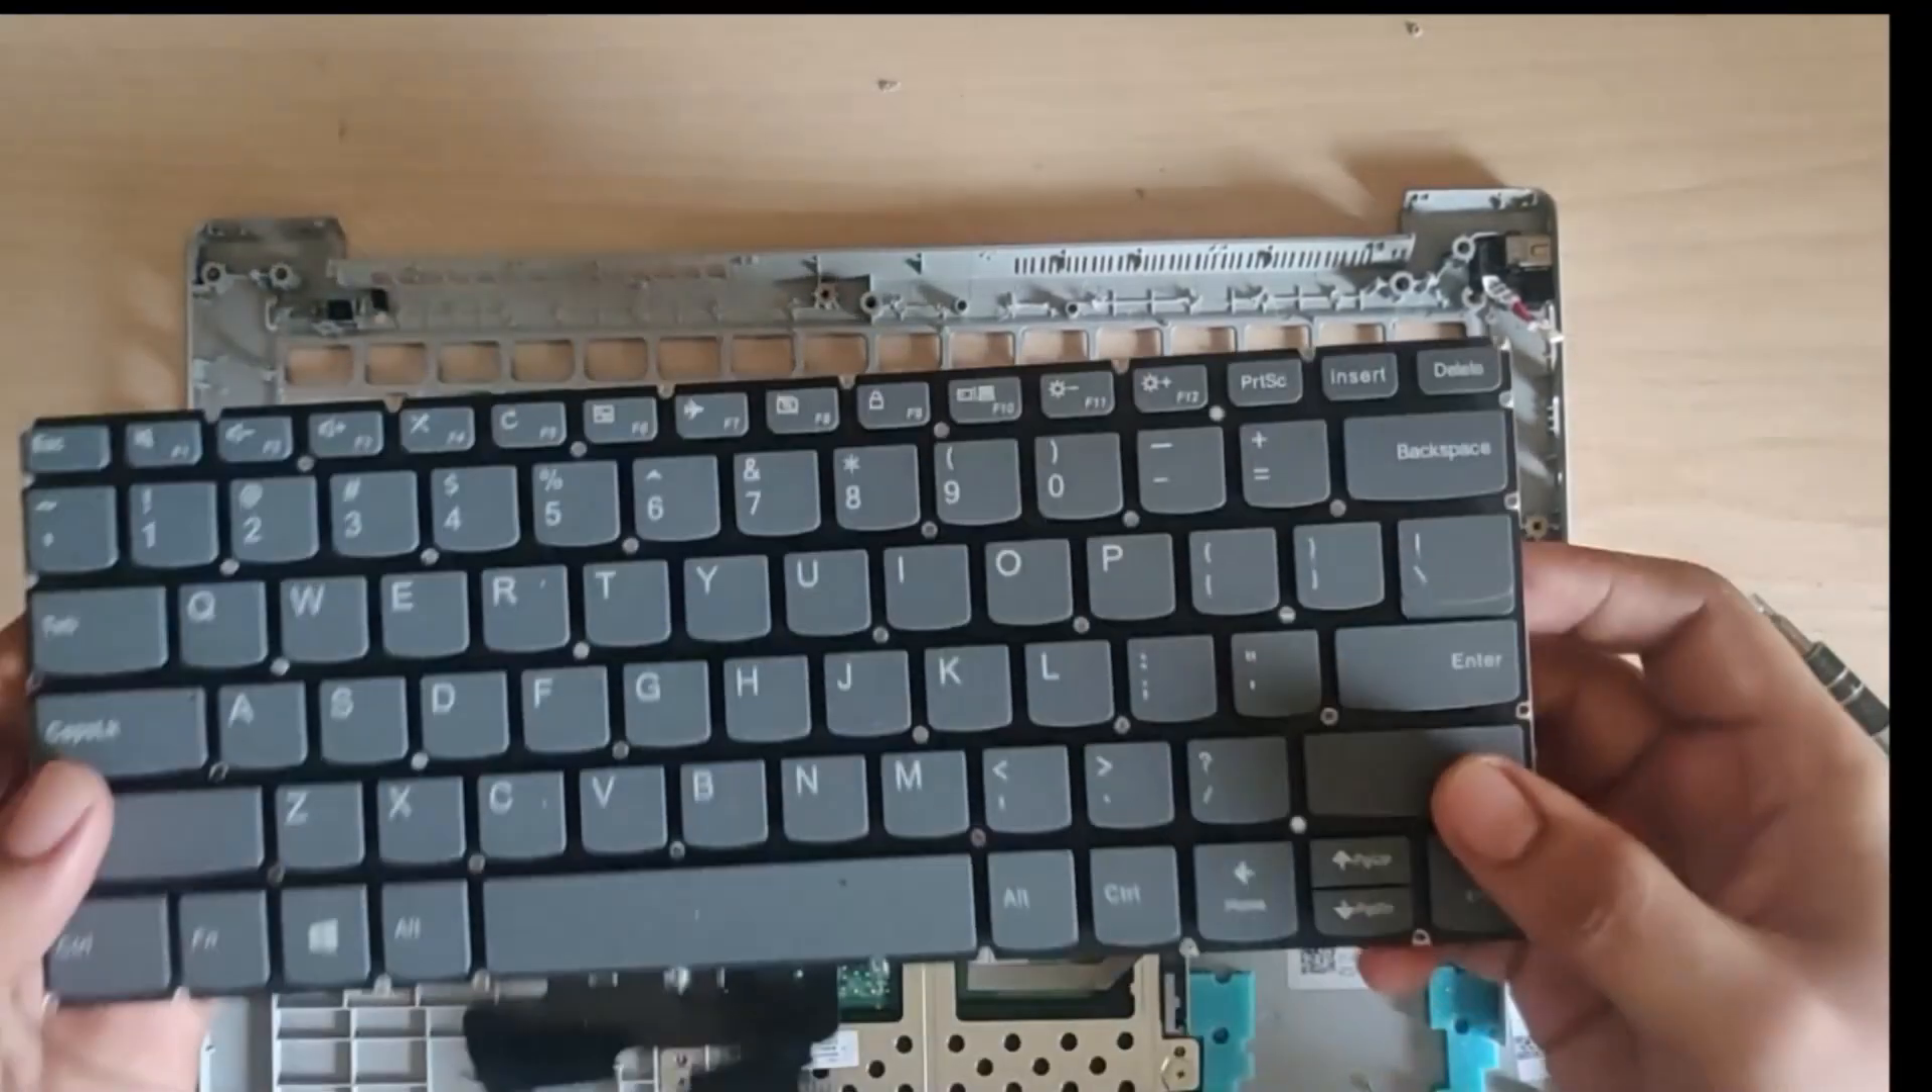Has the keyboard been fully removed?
Yes.